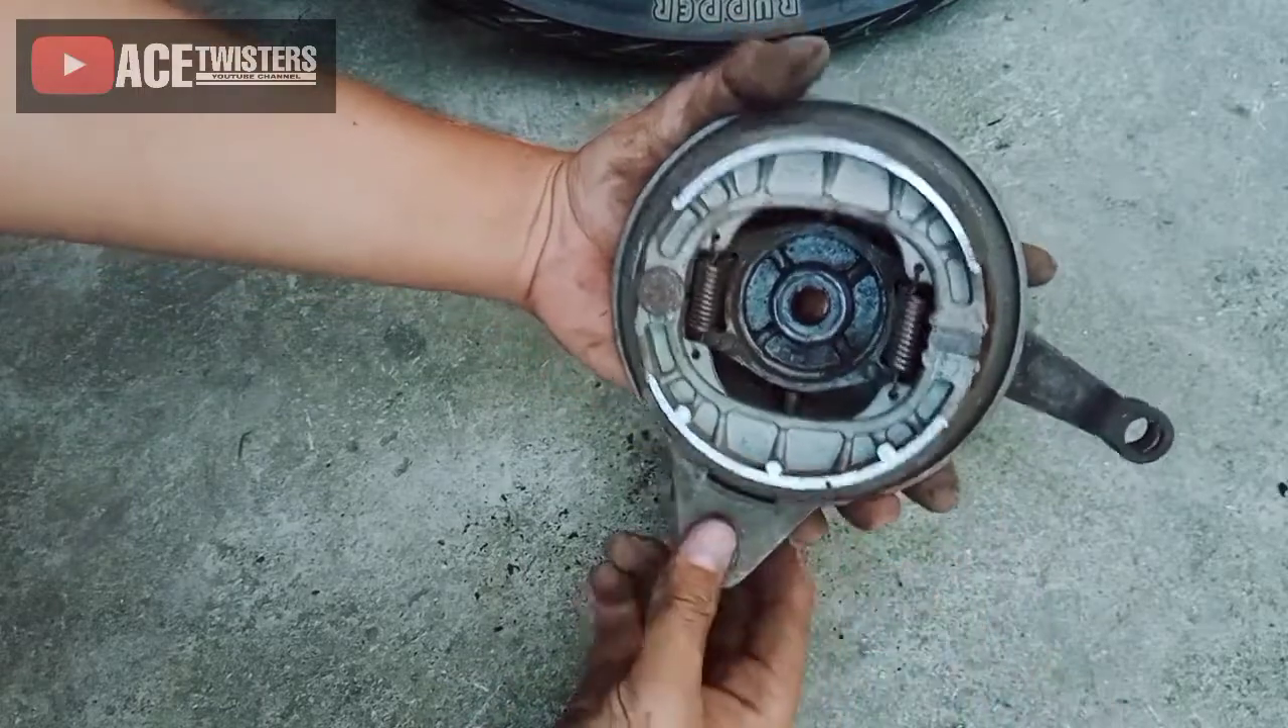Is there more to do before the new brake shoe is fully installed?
No.